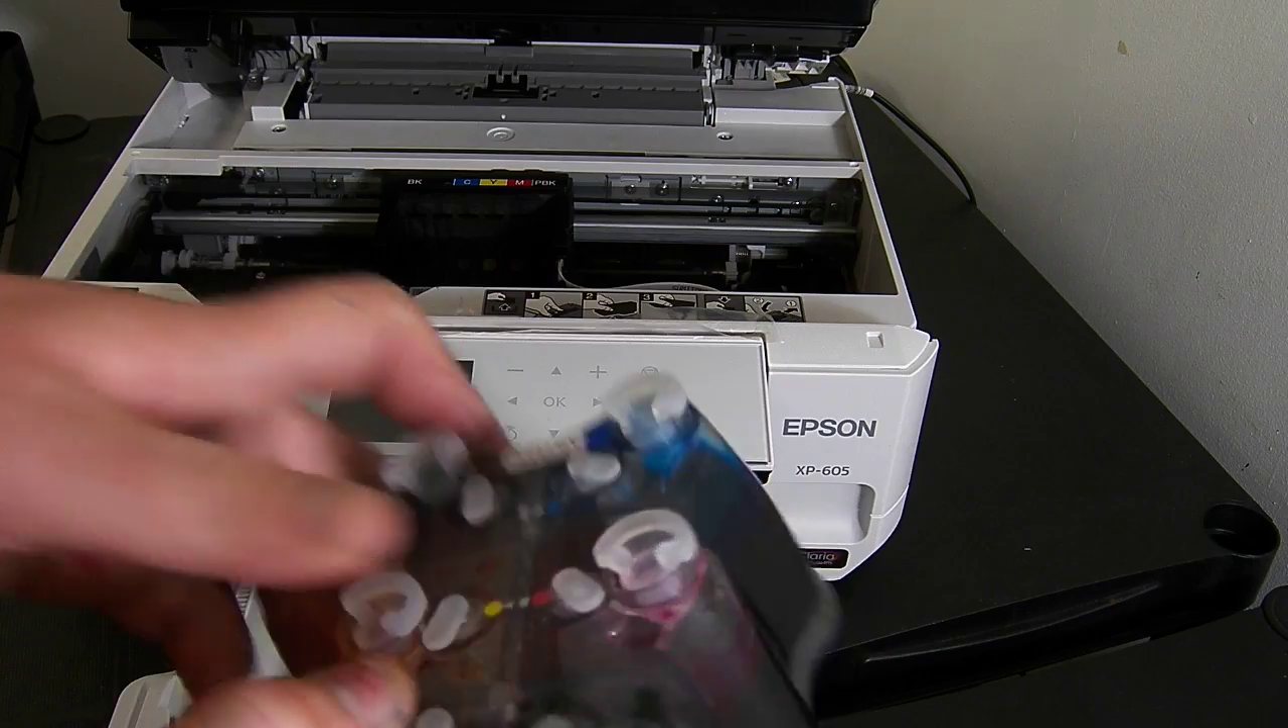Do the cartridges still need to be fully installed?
Yes.